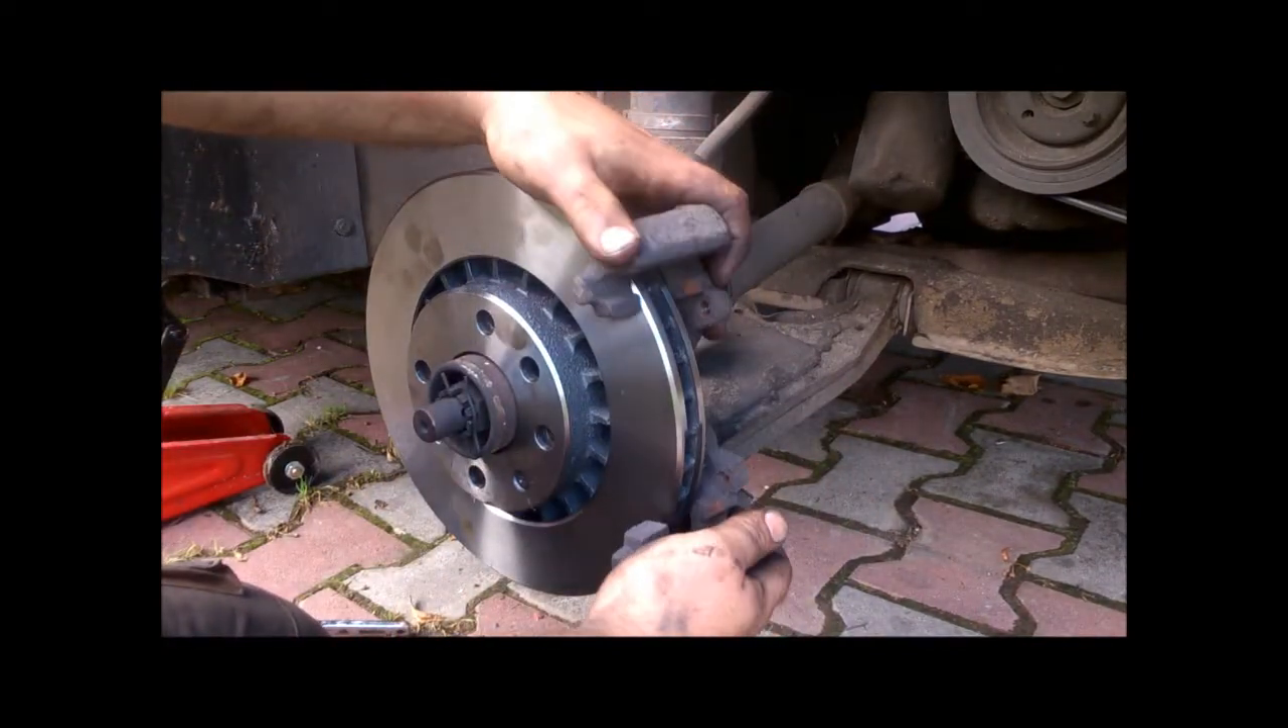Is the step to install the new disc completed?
Yes.